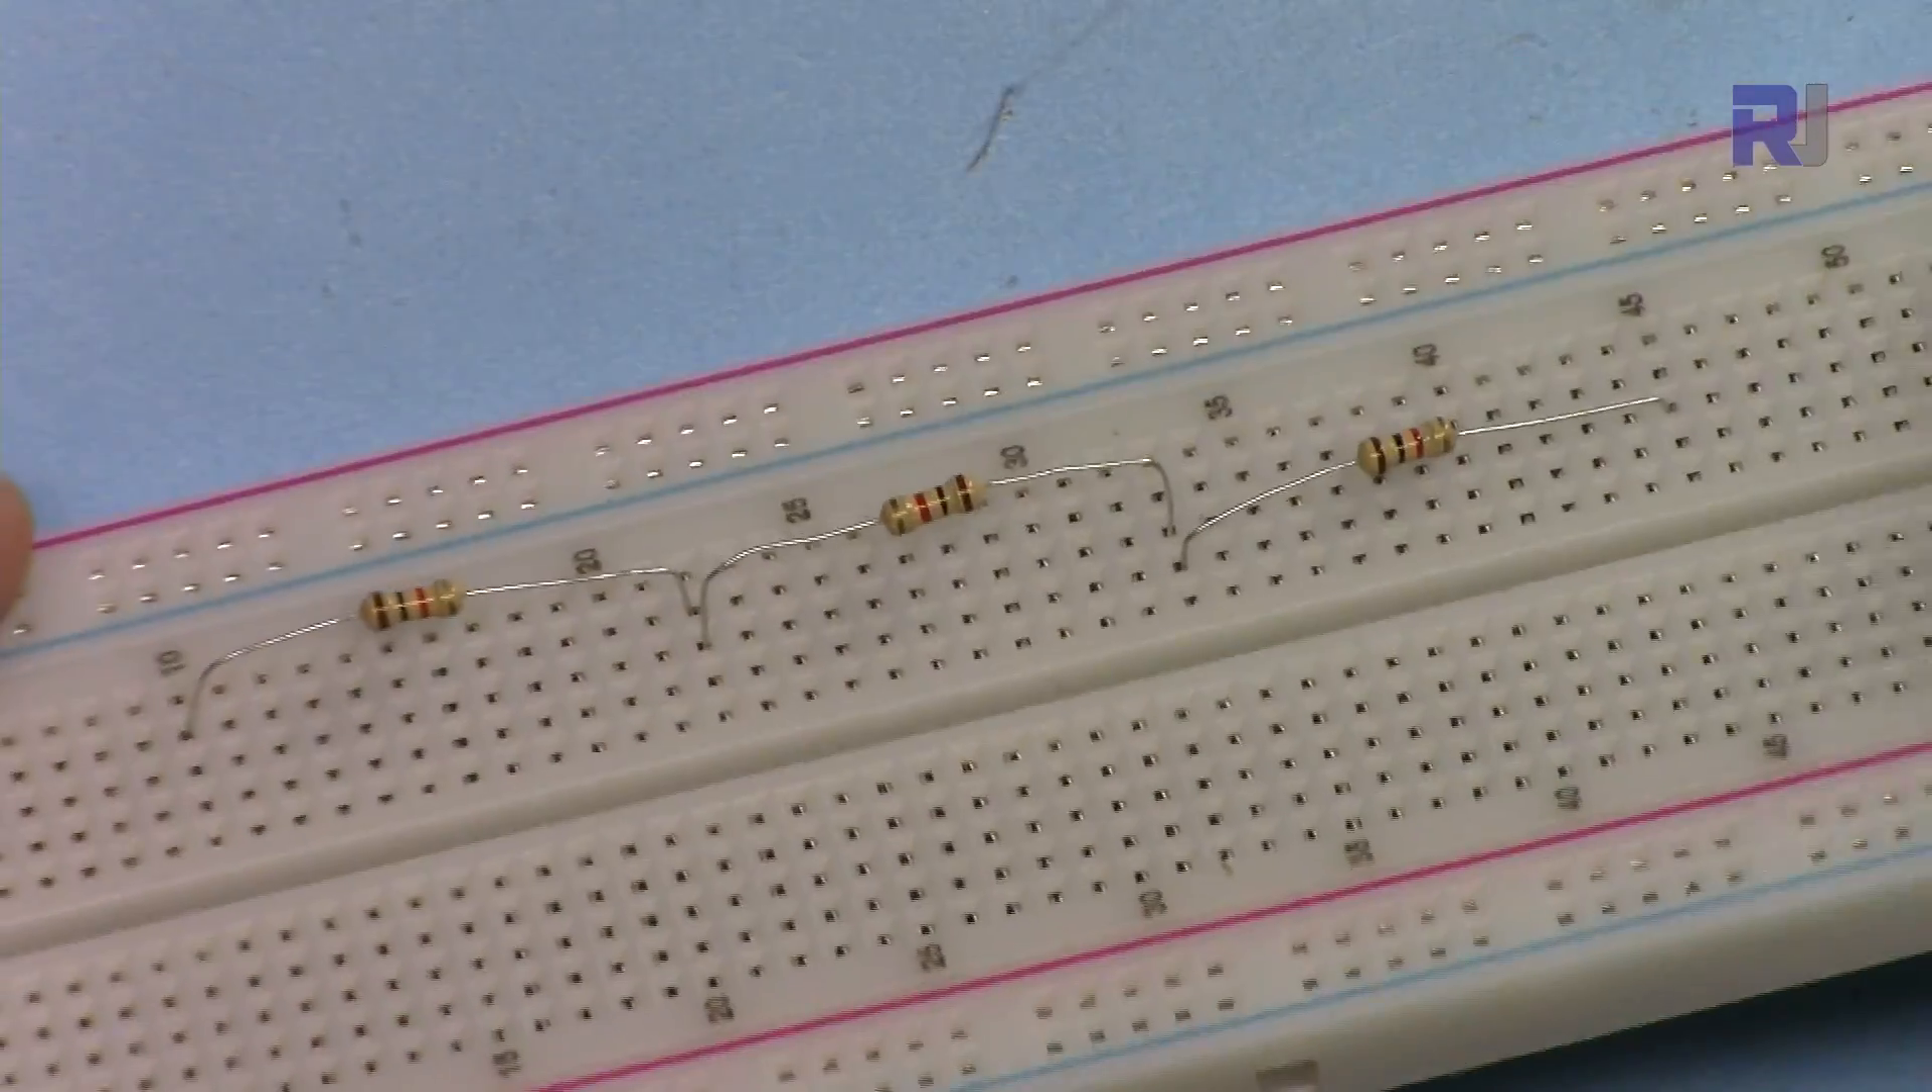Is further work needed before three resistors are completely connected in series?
No.